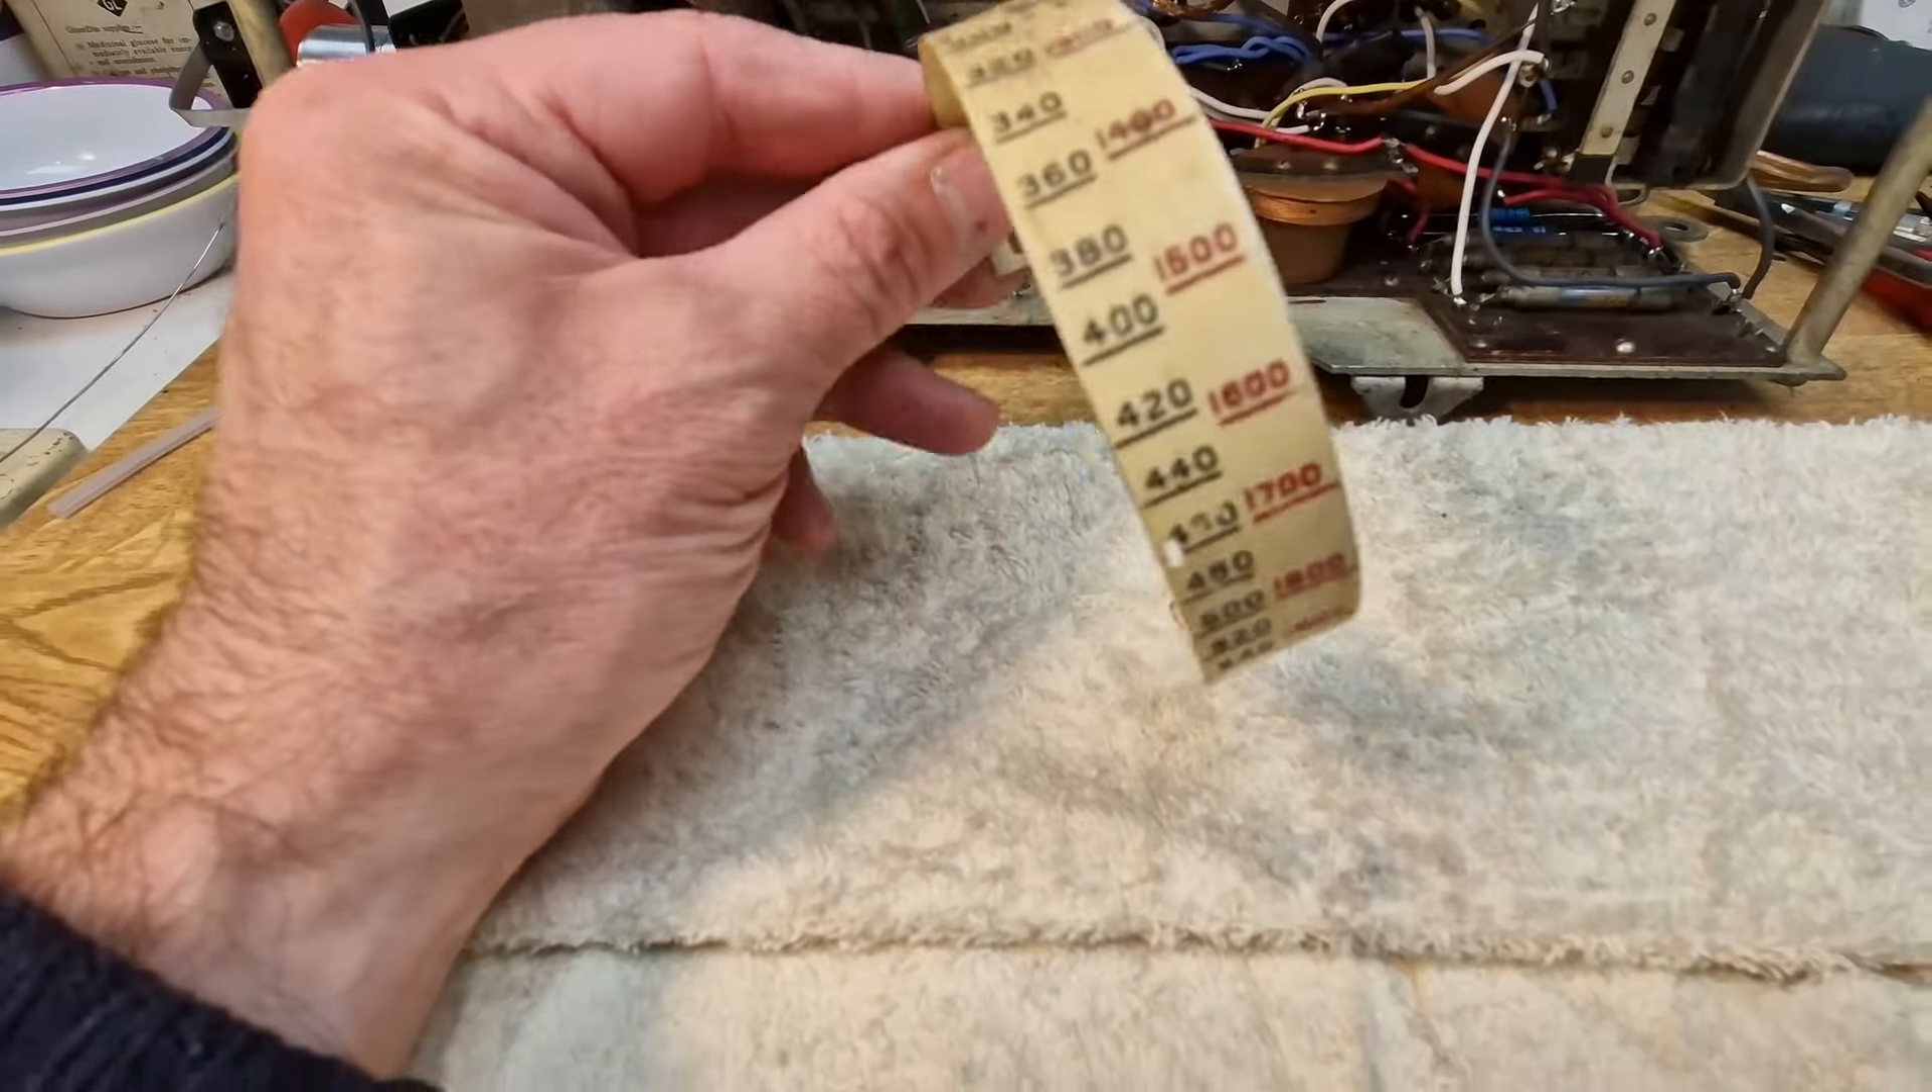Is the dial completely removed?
Yes.